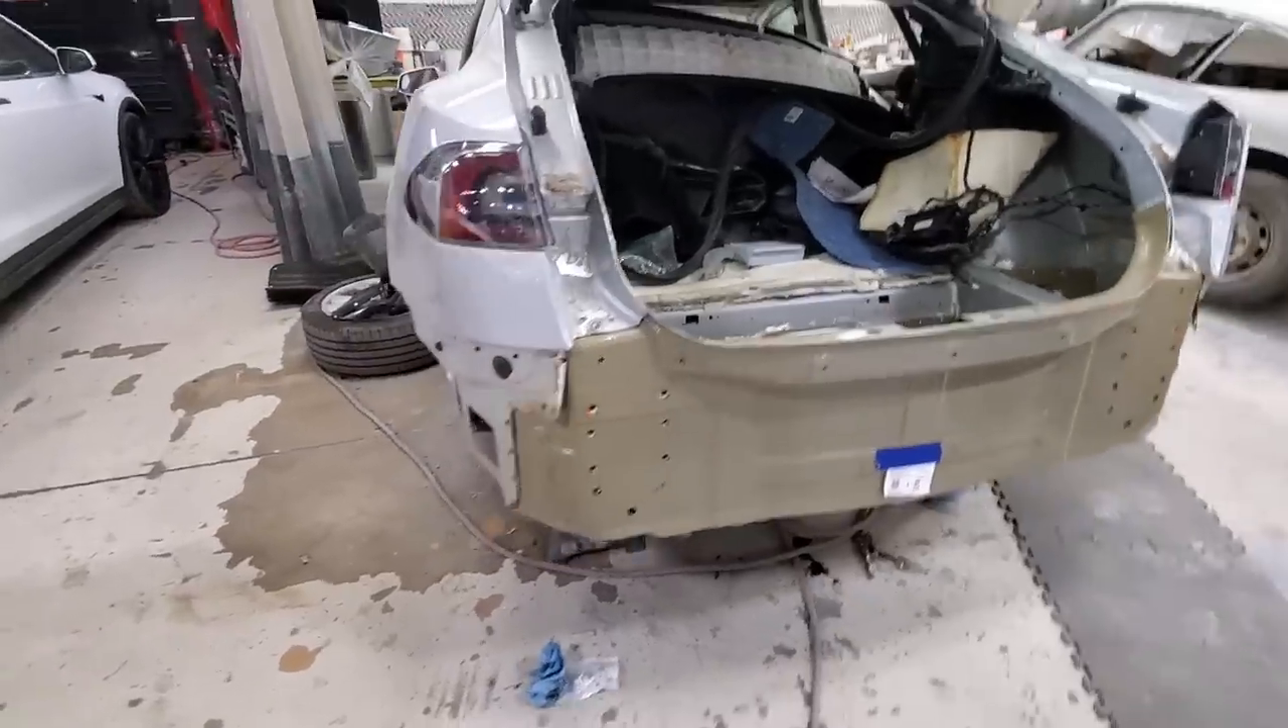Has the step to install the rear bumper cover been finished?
No.